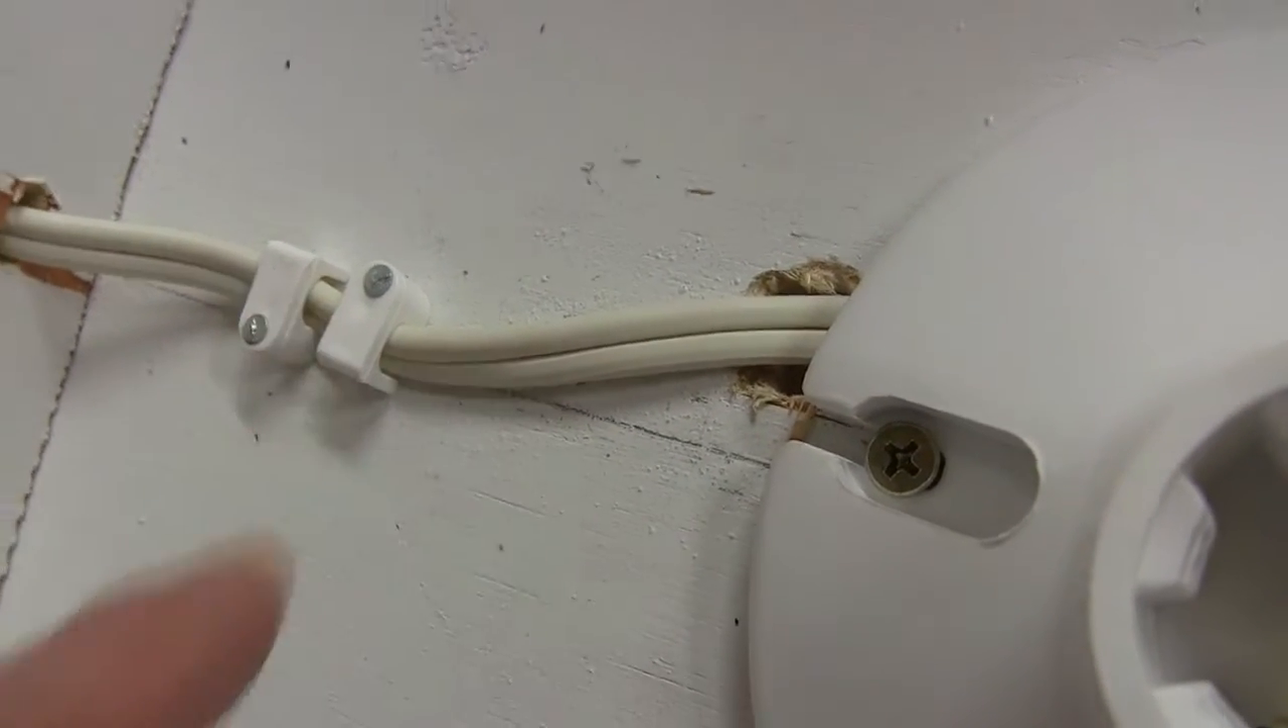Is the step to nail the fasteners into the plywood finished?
Yes.